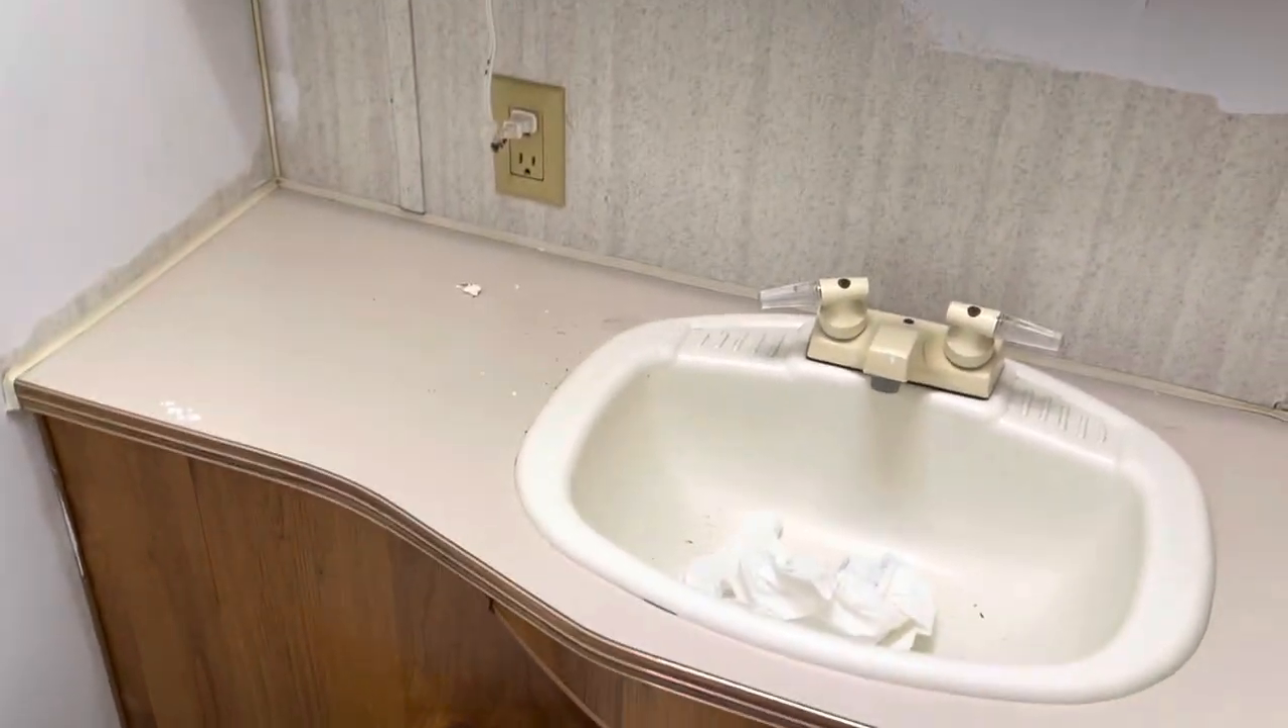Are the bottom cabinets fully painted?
No.